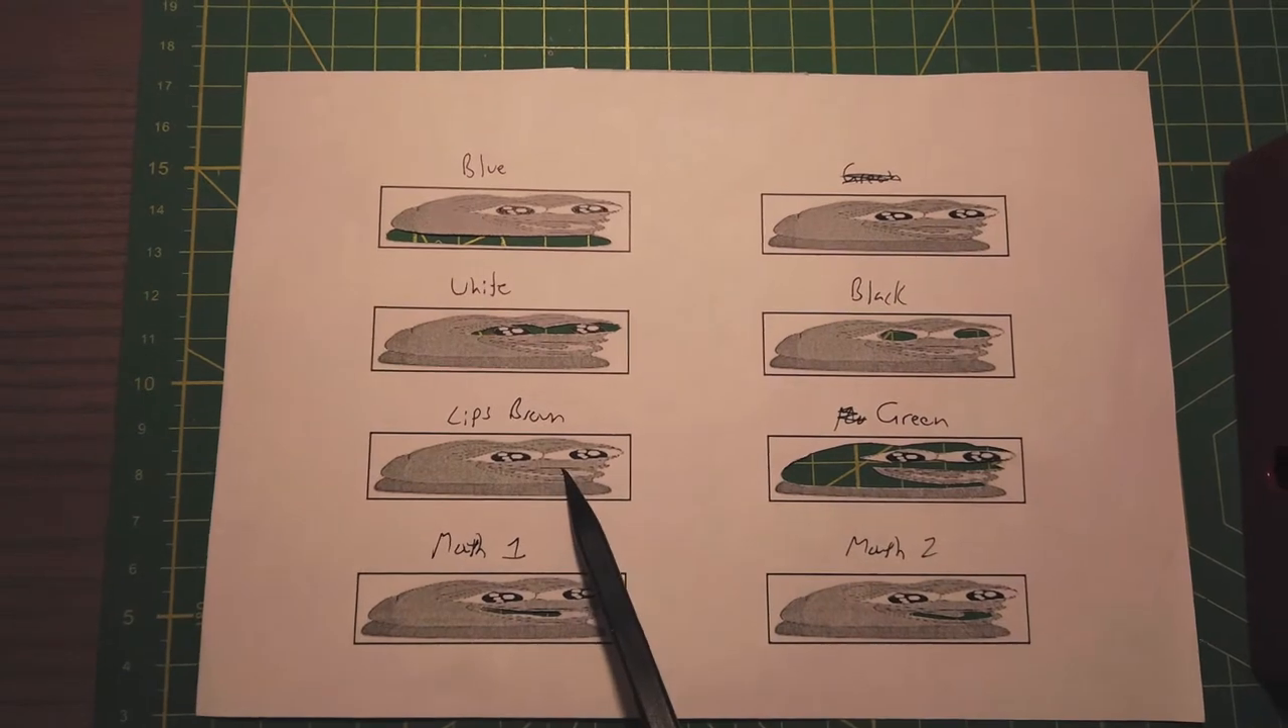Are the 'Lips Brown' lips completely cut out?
No.